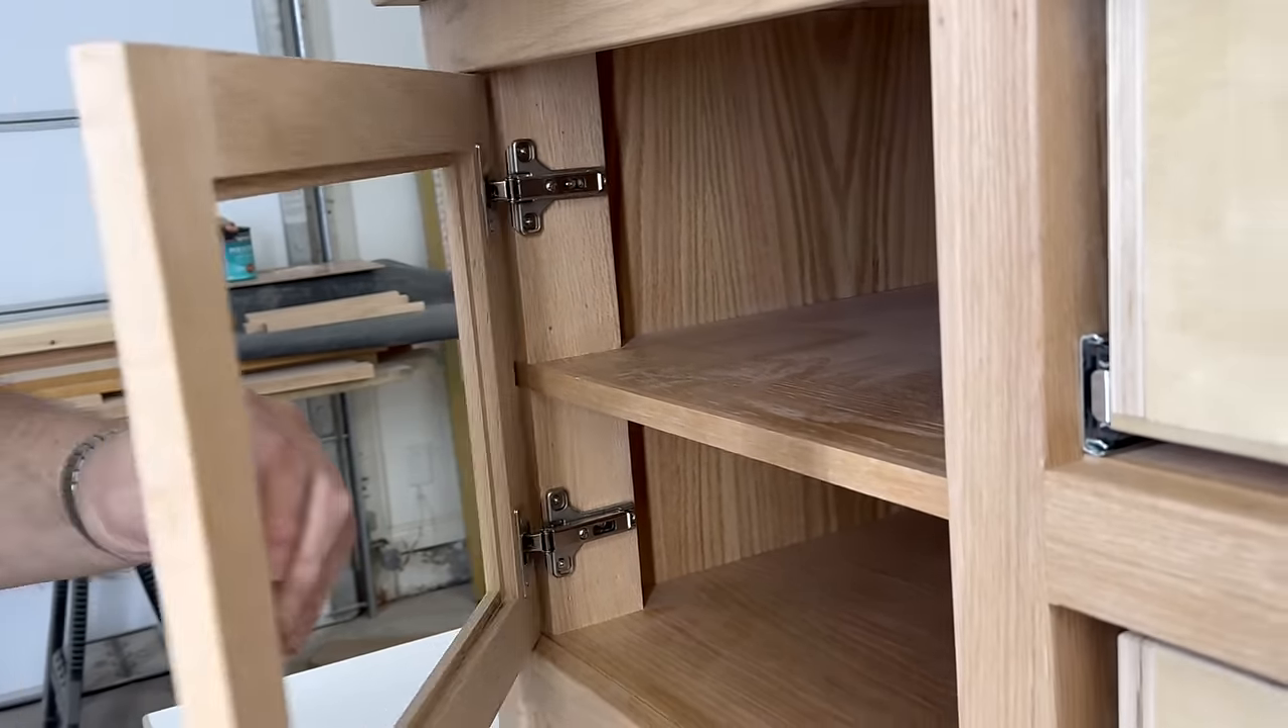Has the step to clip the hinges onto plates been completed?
Yes.